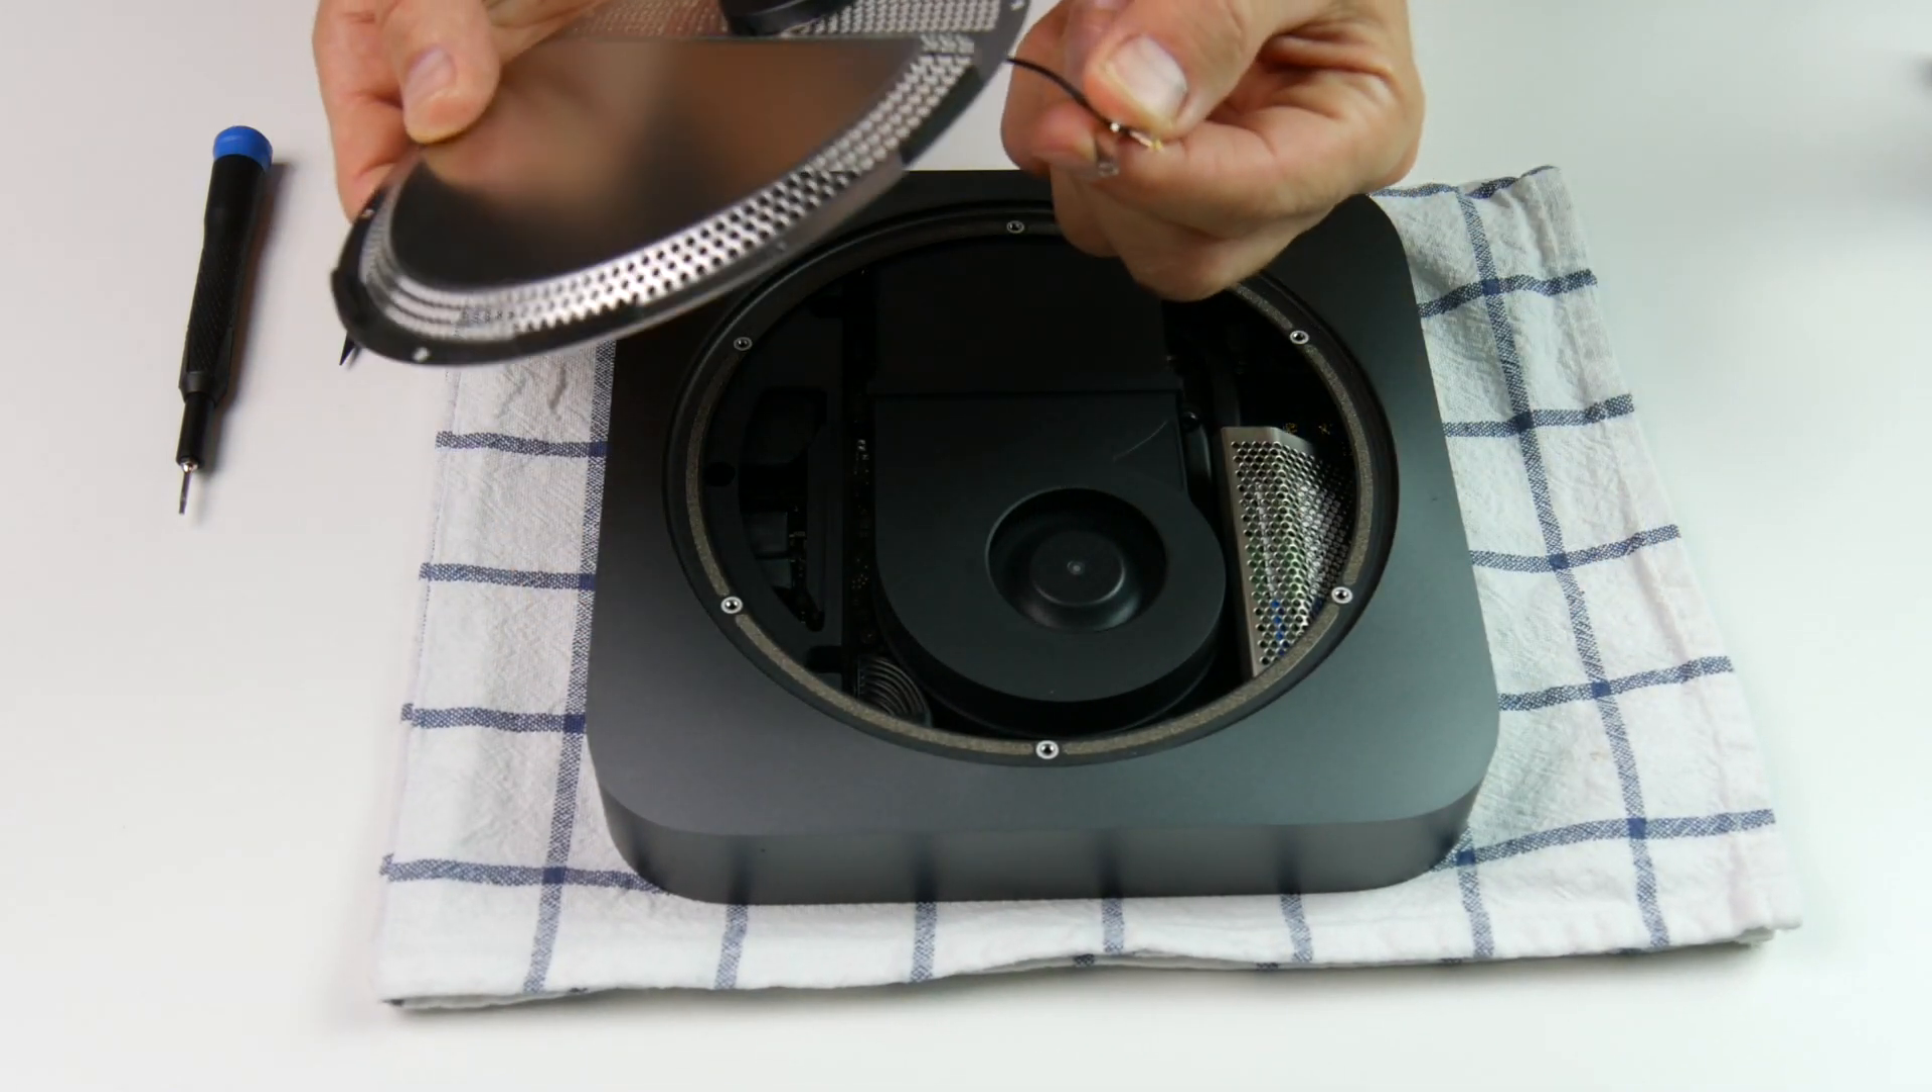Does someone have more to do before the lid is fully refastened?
Yes.